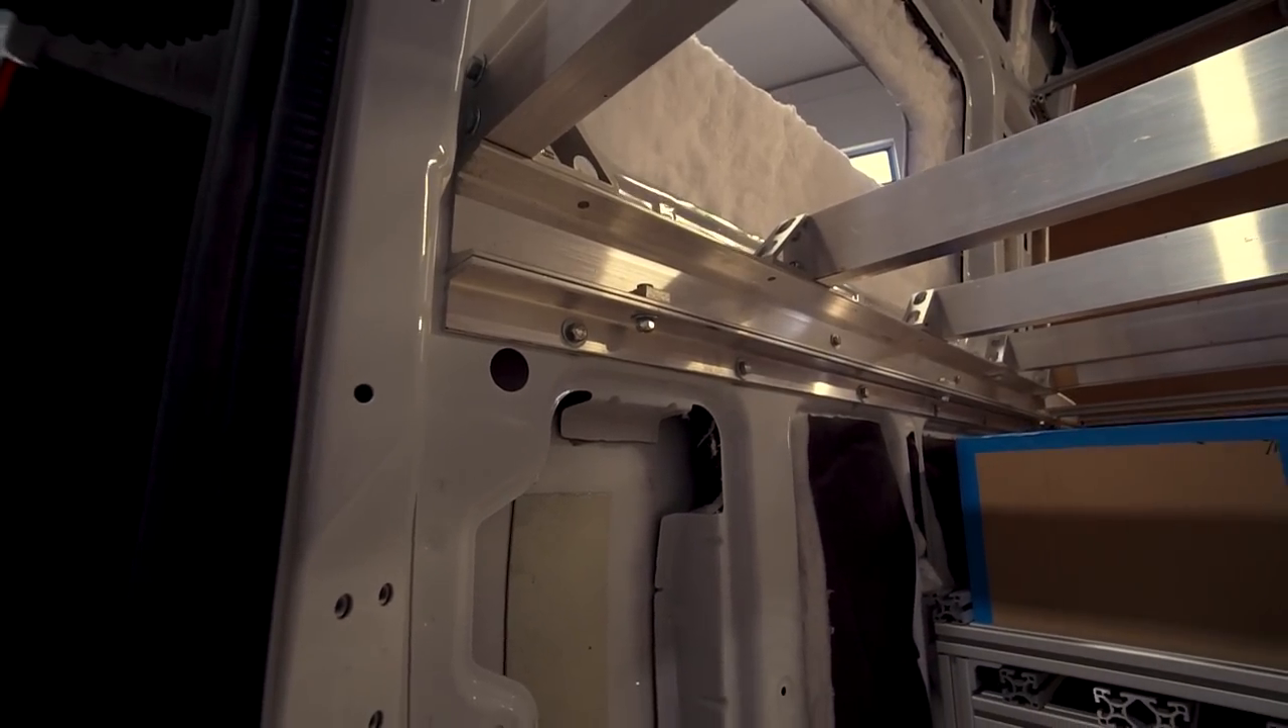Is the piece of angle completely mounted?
Yes.